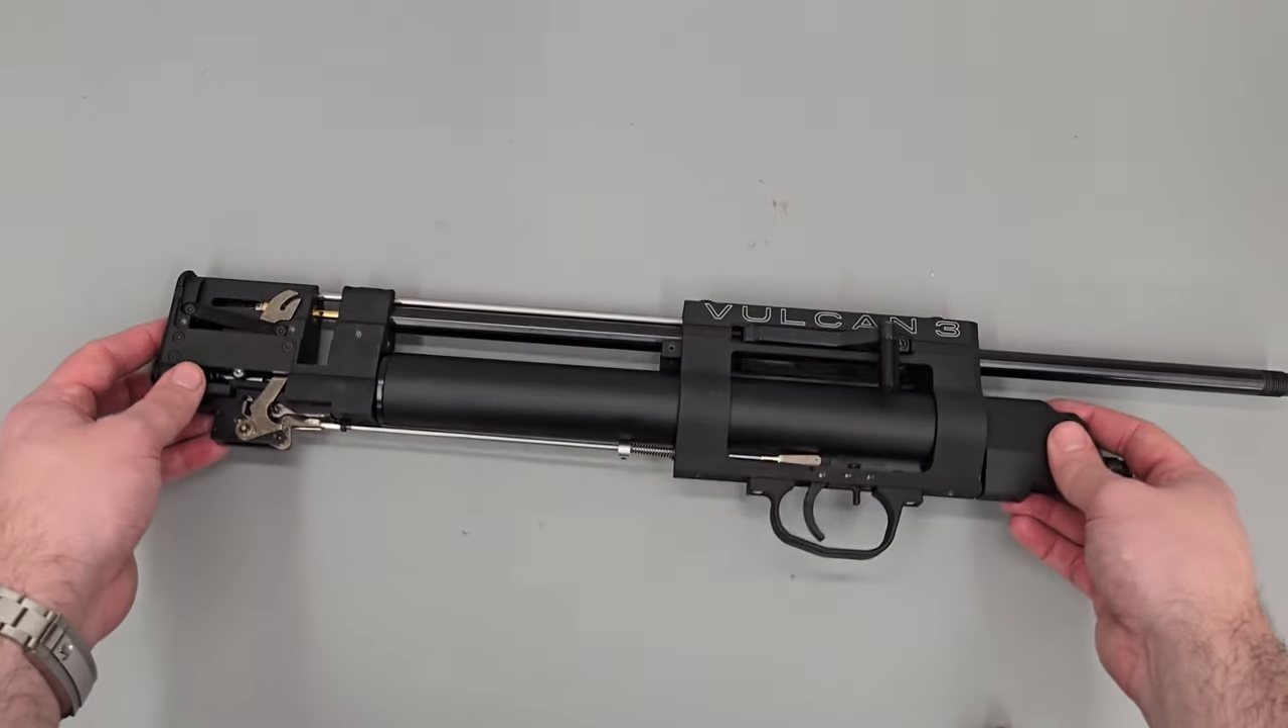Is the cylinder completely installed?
Yes.